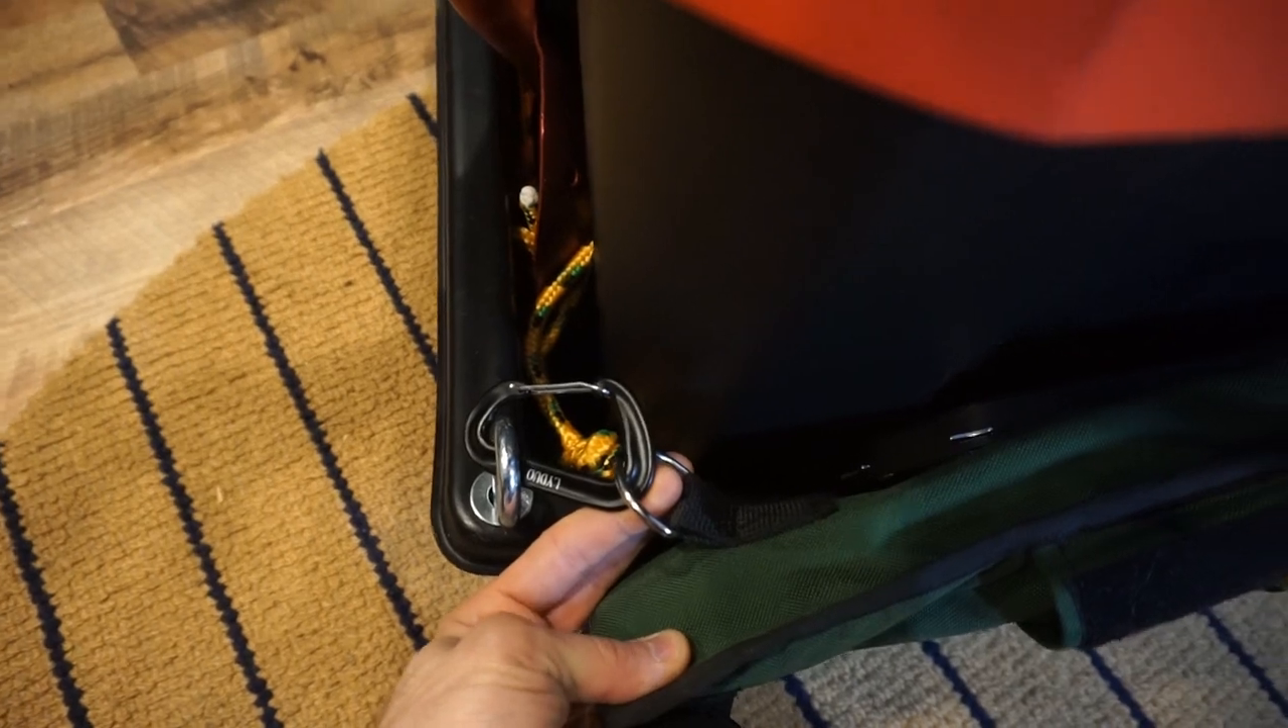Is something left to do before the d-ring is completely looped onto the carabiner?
No.